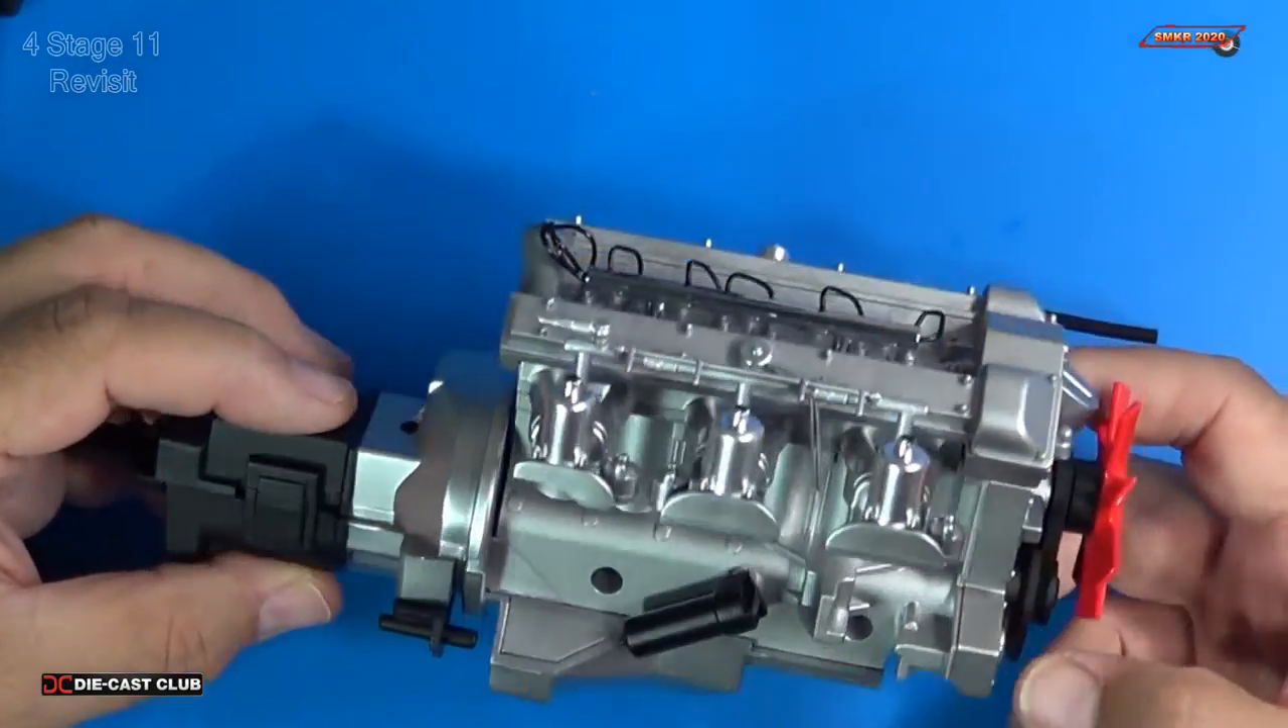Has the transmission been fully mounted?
Yes.